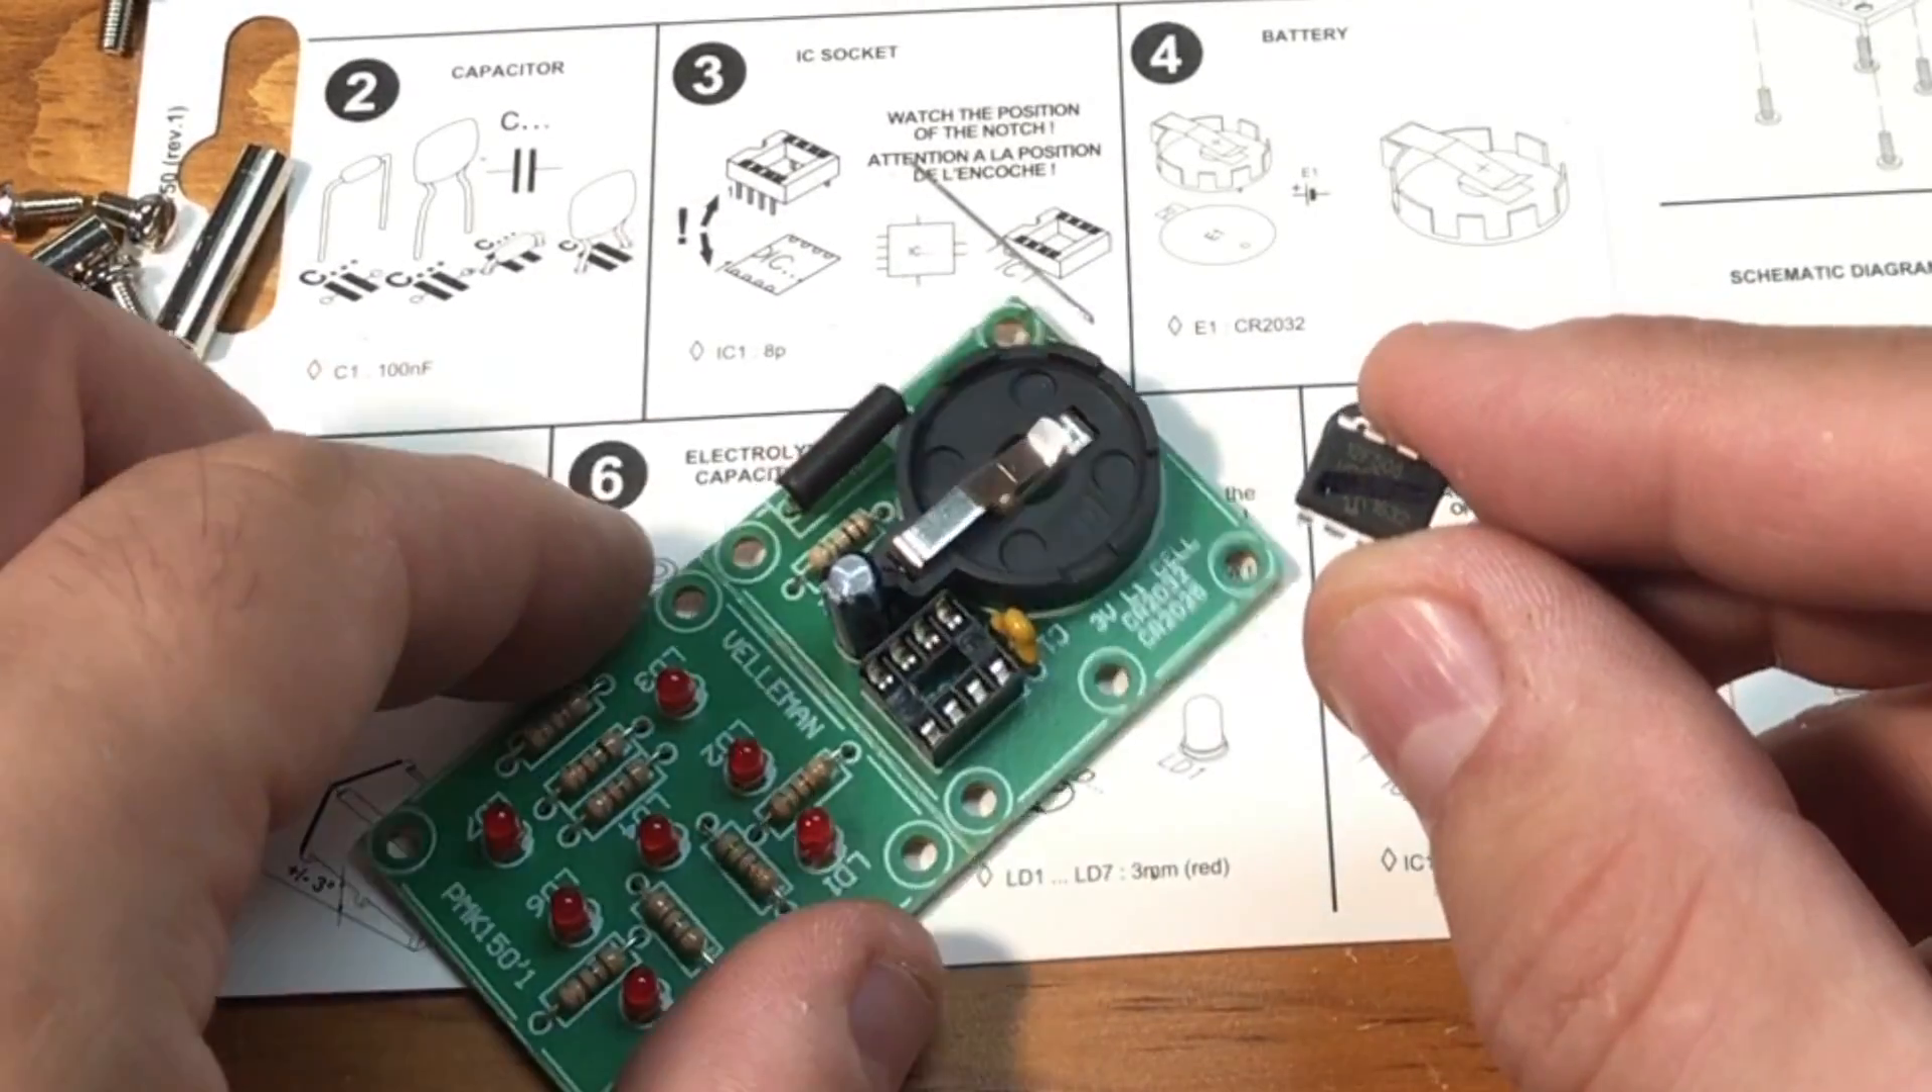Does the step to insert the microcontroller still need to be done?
Yes.